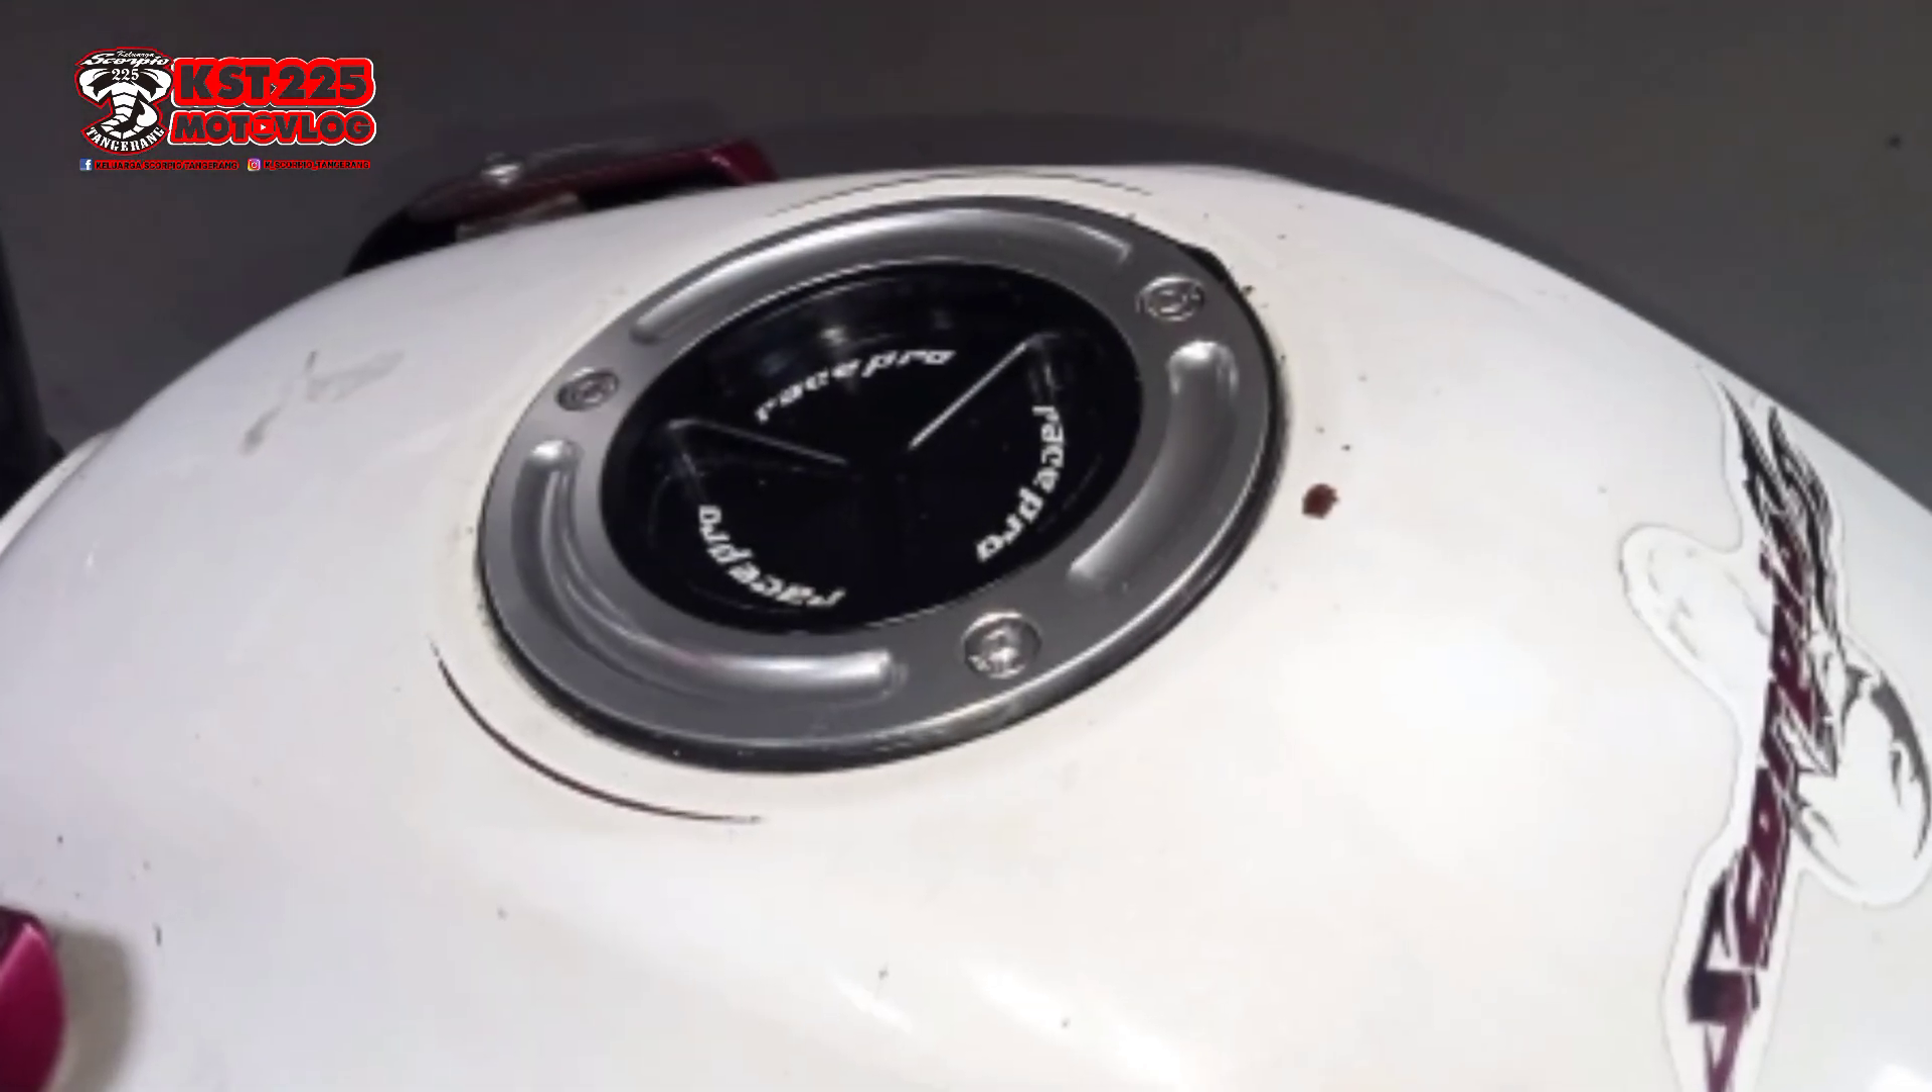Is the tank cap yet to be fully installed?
No.